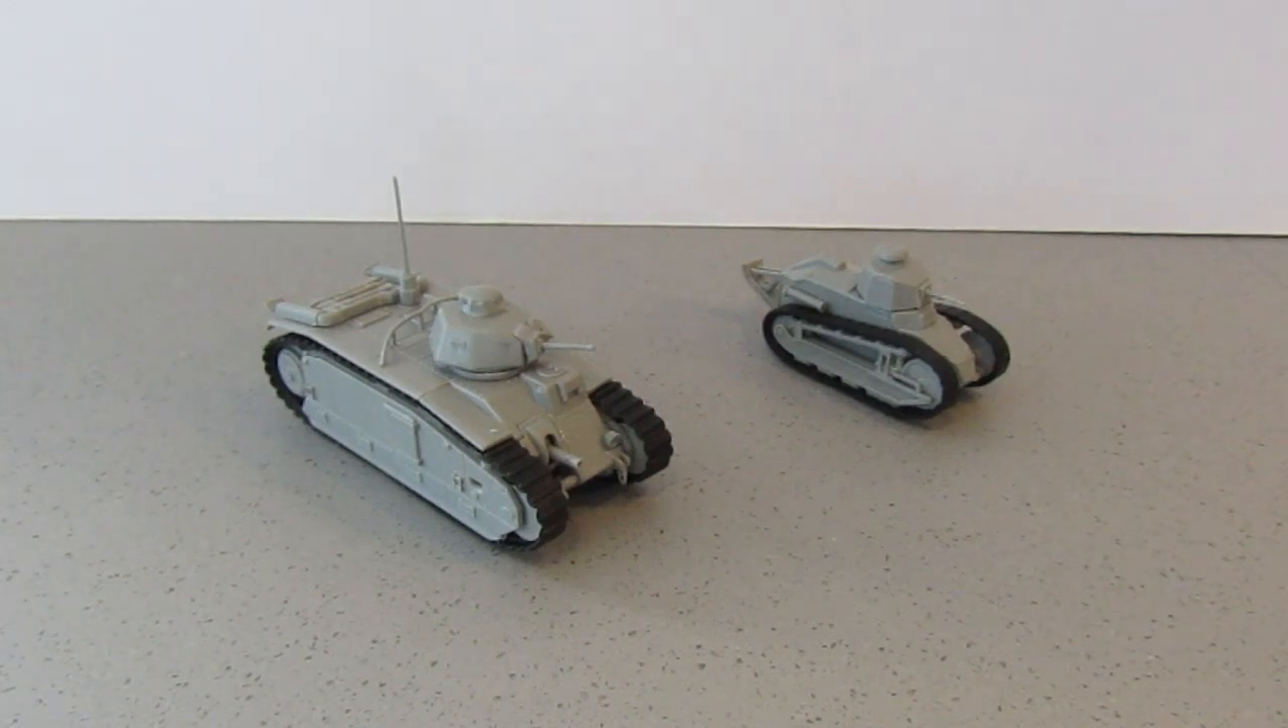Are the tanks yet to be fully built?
No.